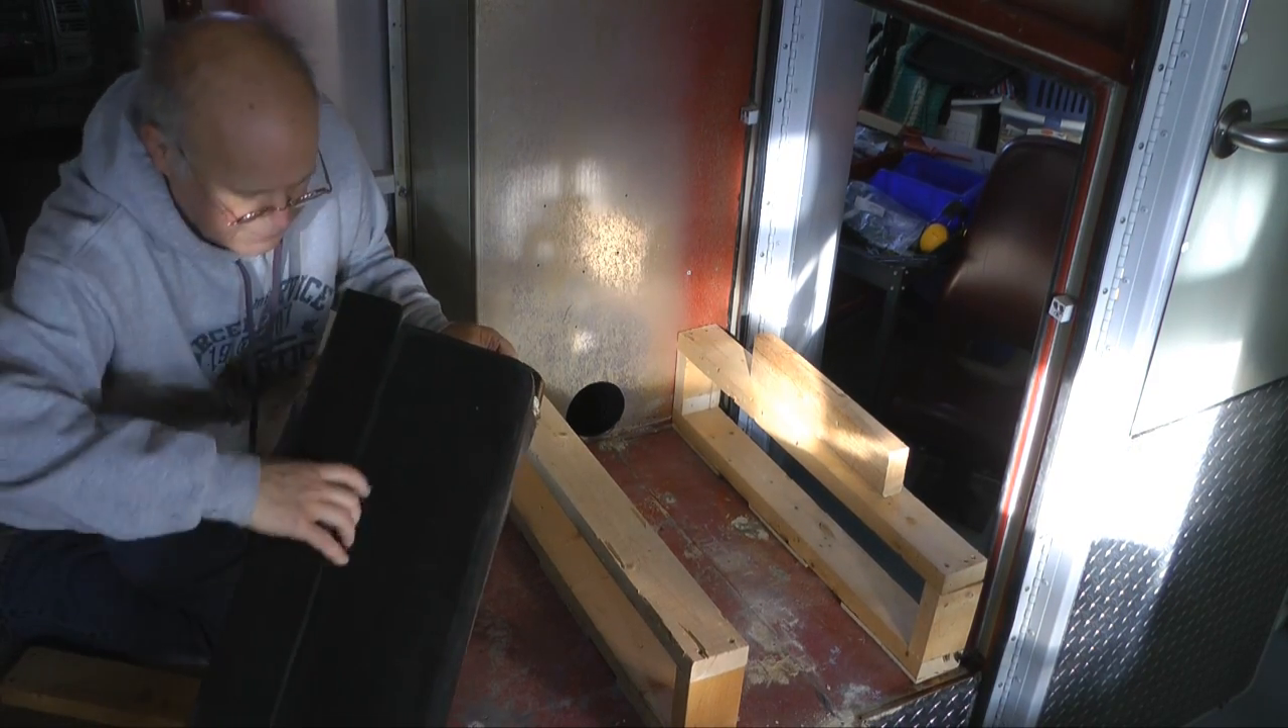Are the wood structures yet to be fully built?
No.